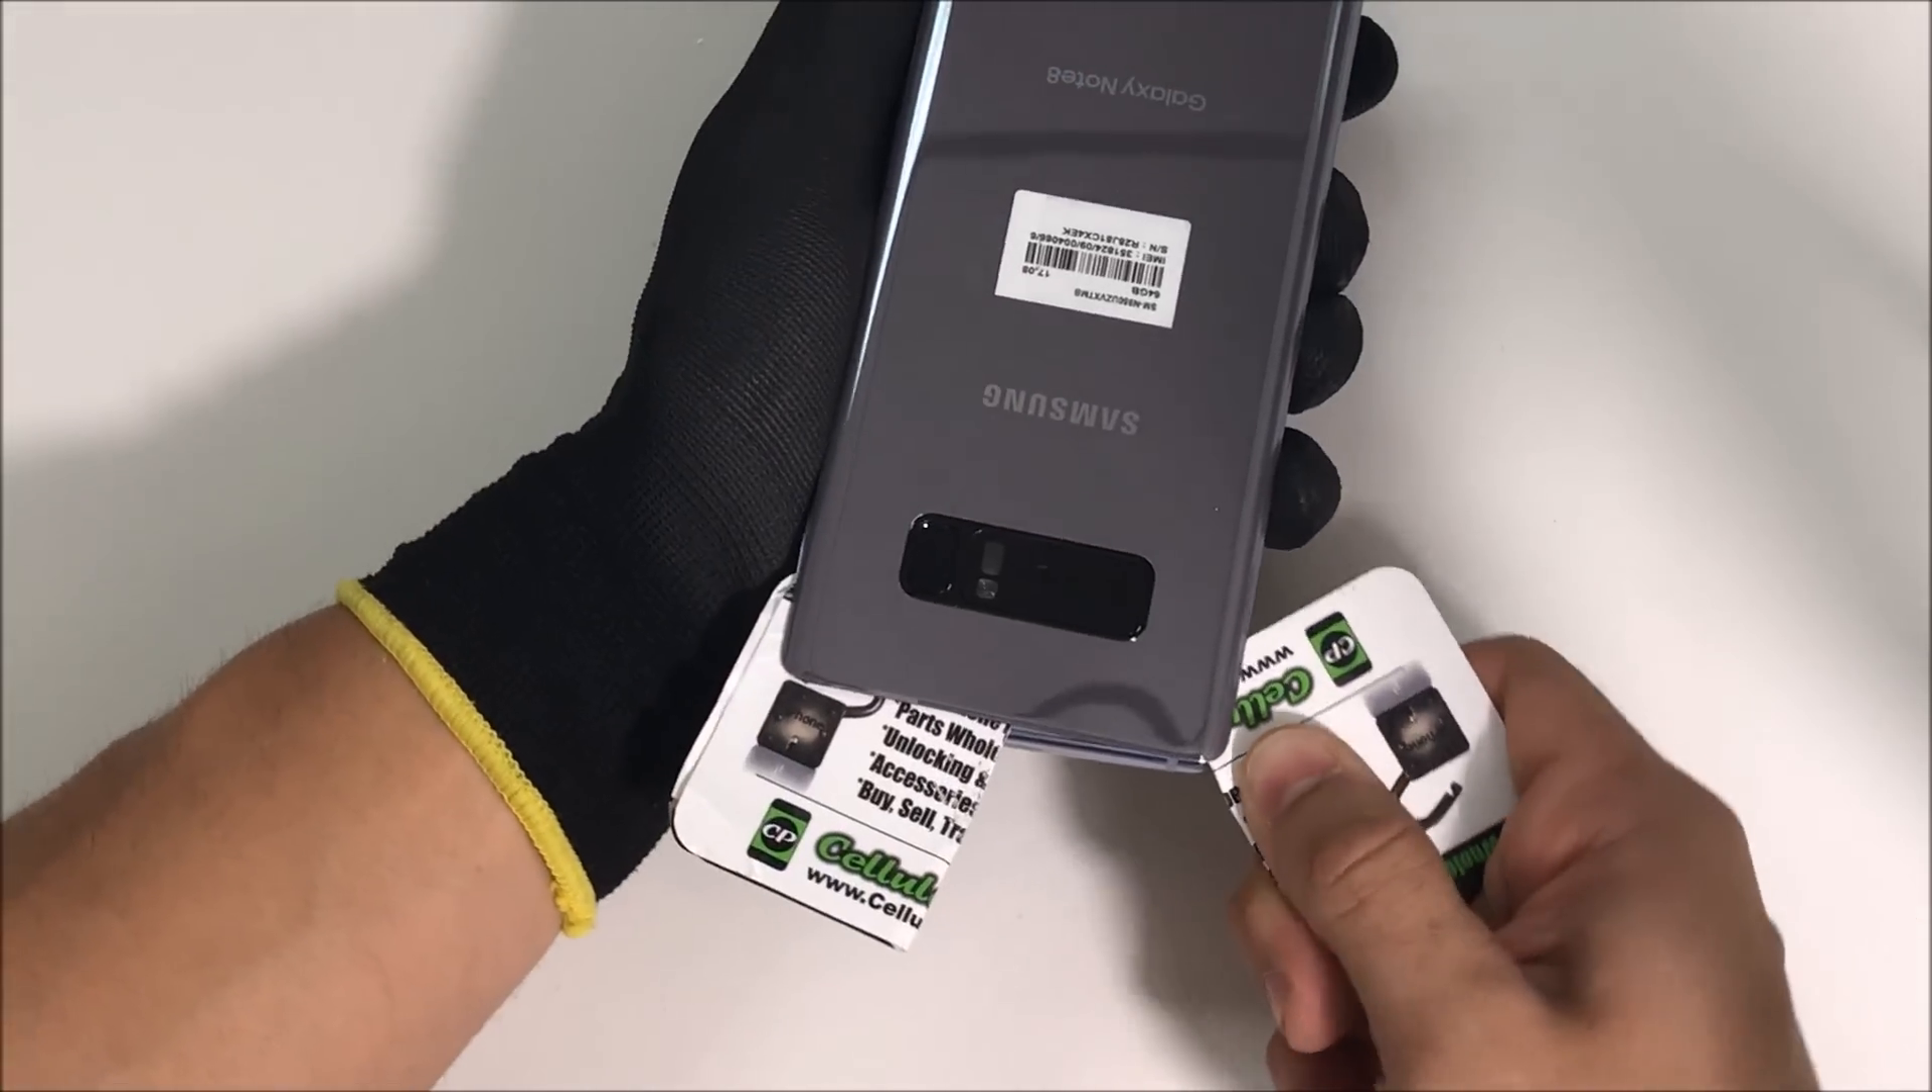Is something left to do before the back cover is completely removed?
Yes.